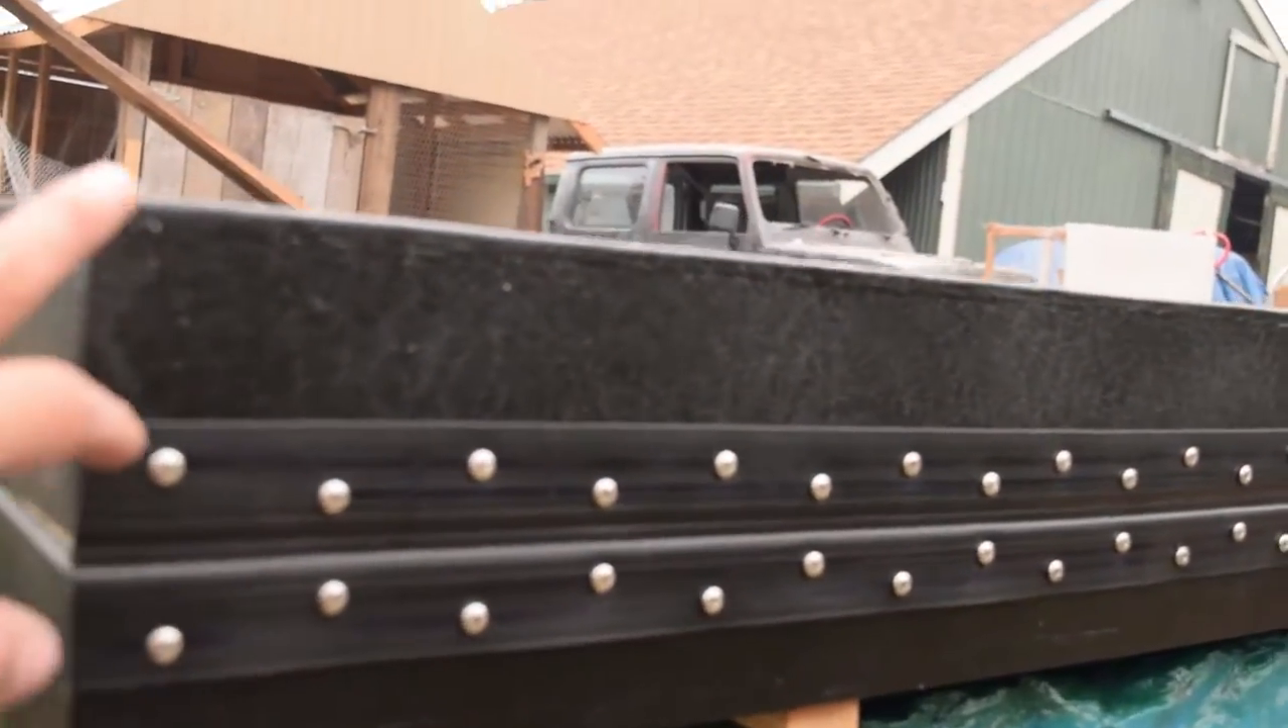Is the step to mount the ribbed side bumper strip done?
Yes.